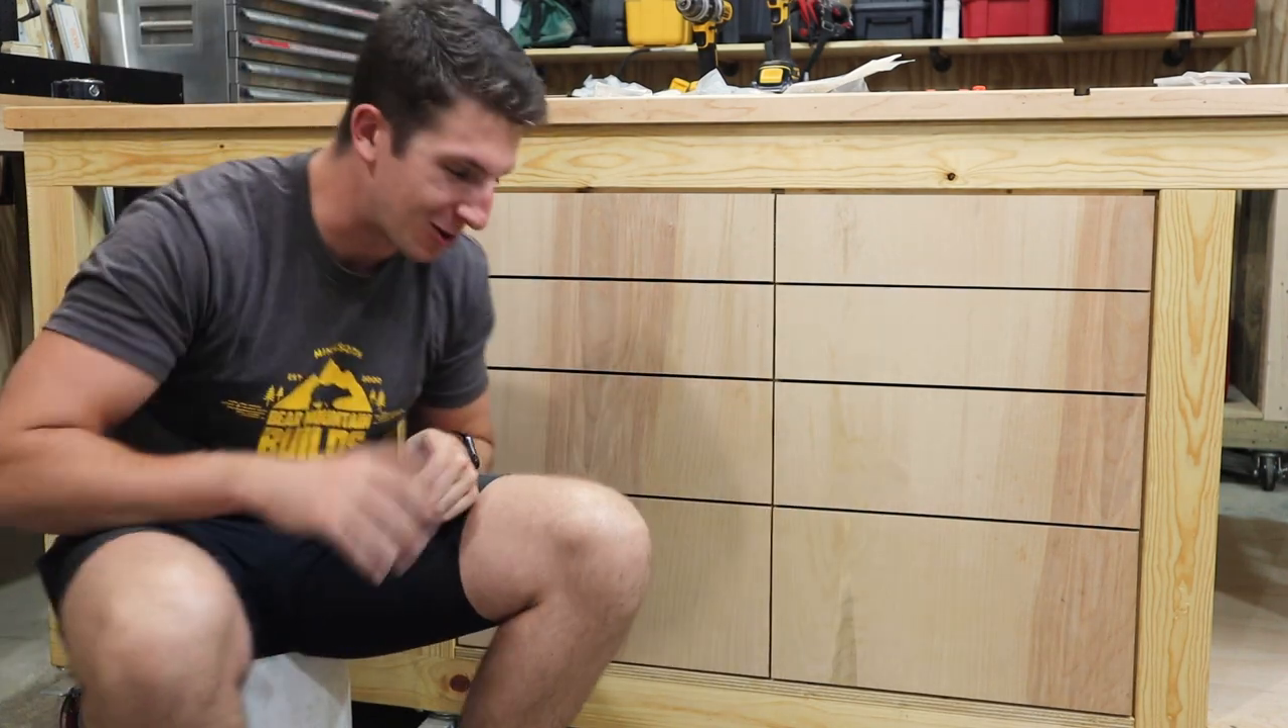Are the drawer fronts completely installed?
Yes.